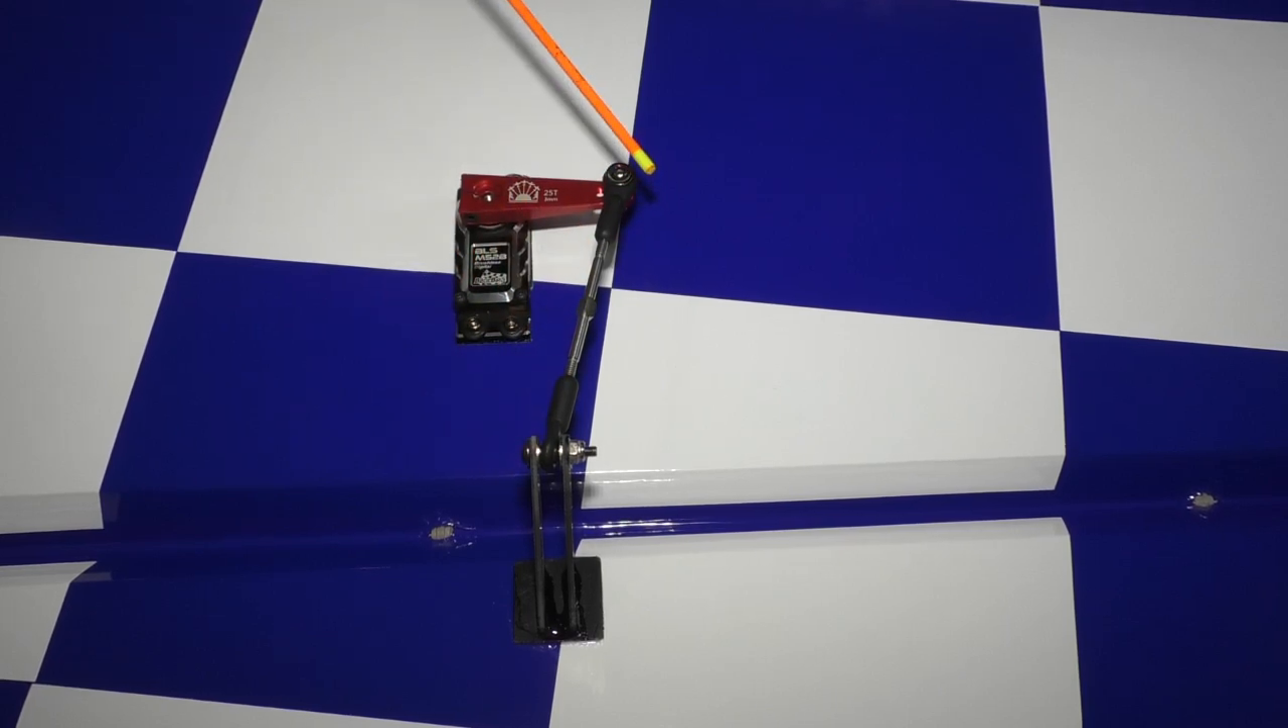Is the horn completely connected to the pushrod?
Yes.